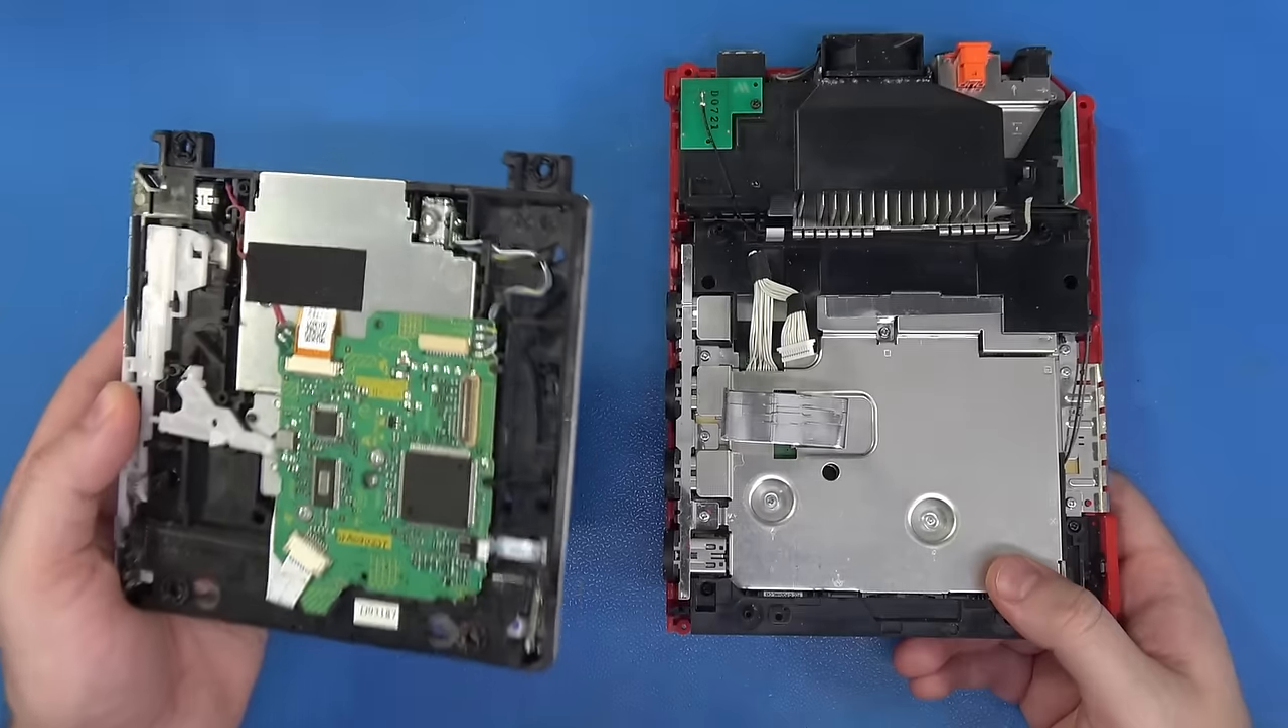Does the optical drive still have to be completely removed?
No.